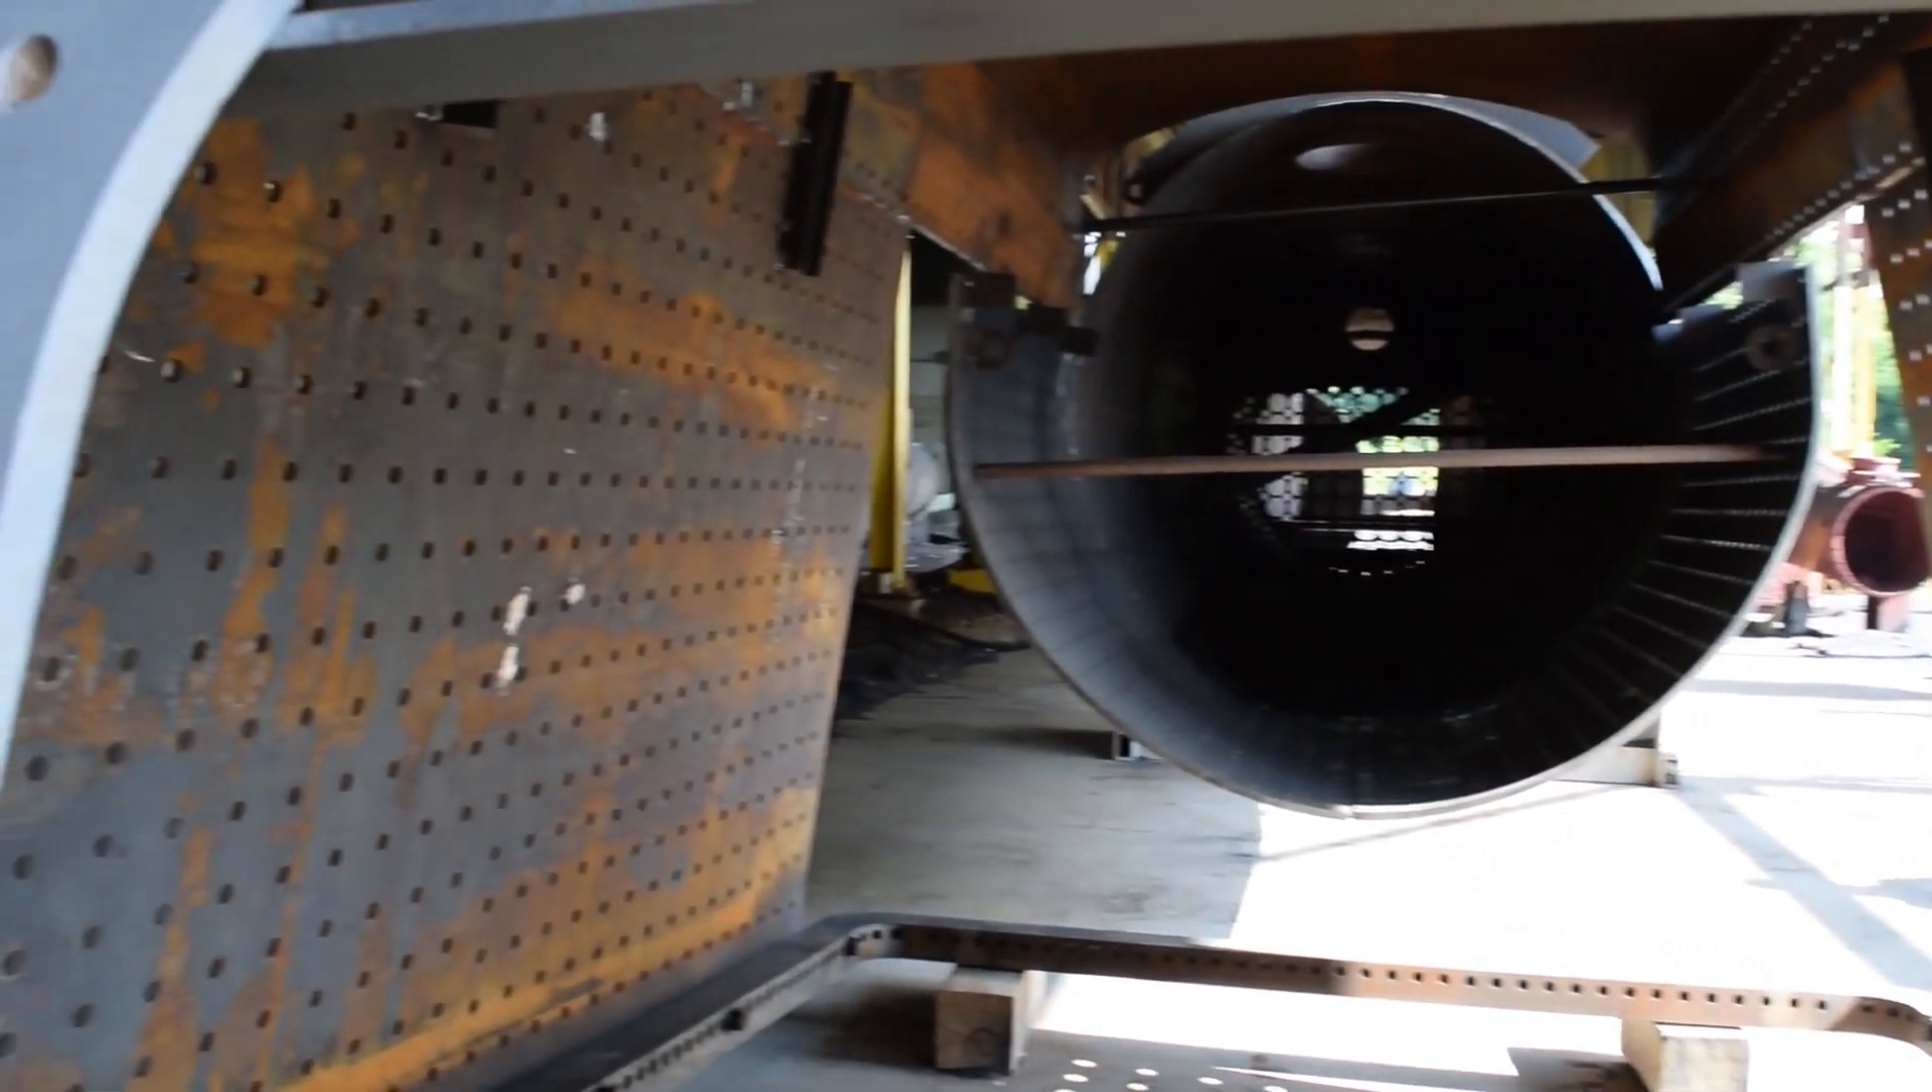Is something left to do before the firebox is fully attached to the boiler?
Yes.